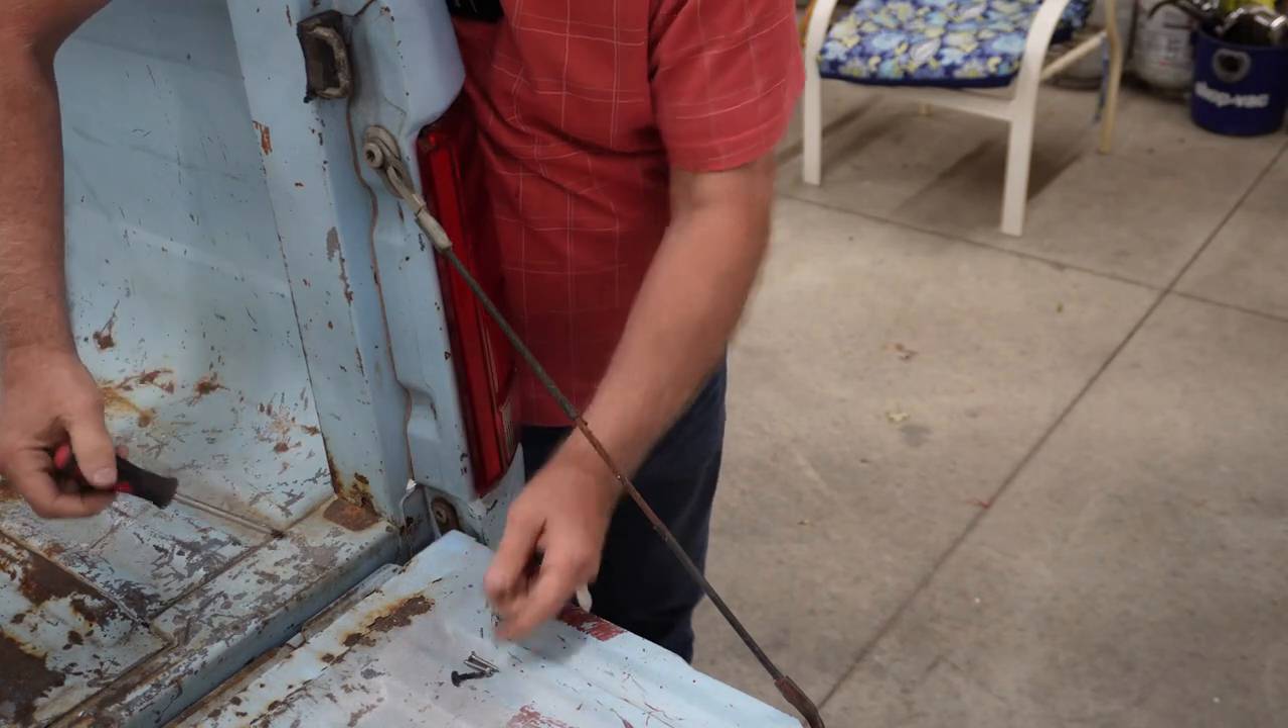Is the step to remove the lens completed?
No.